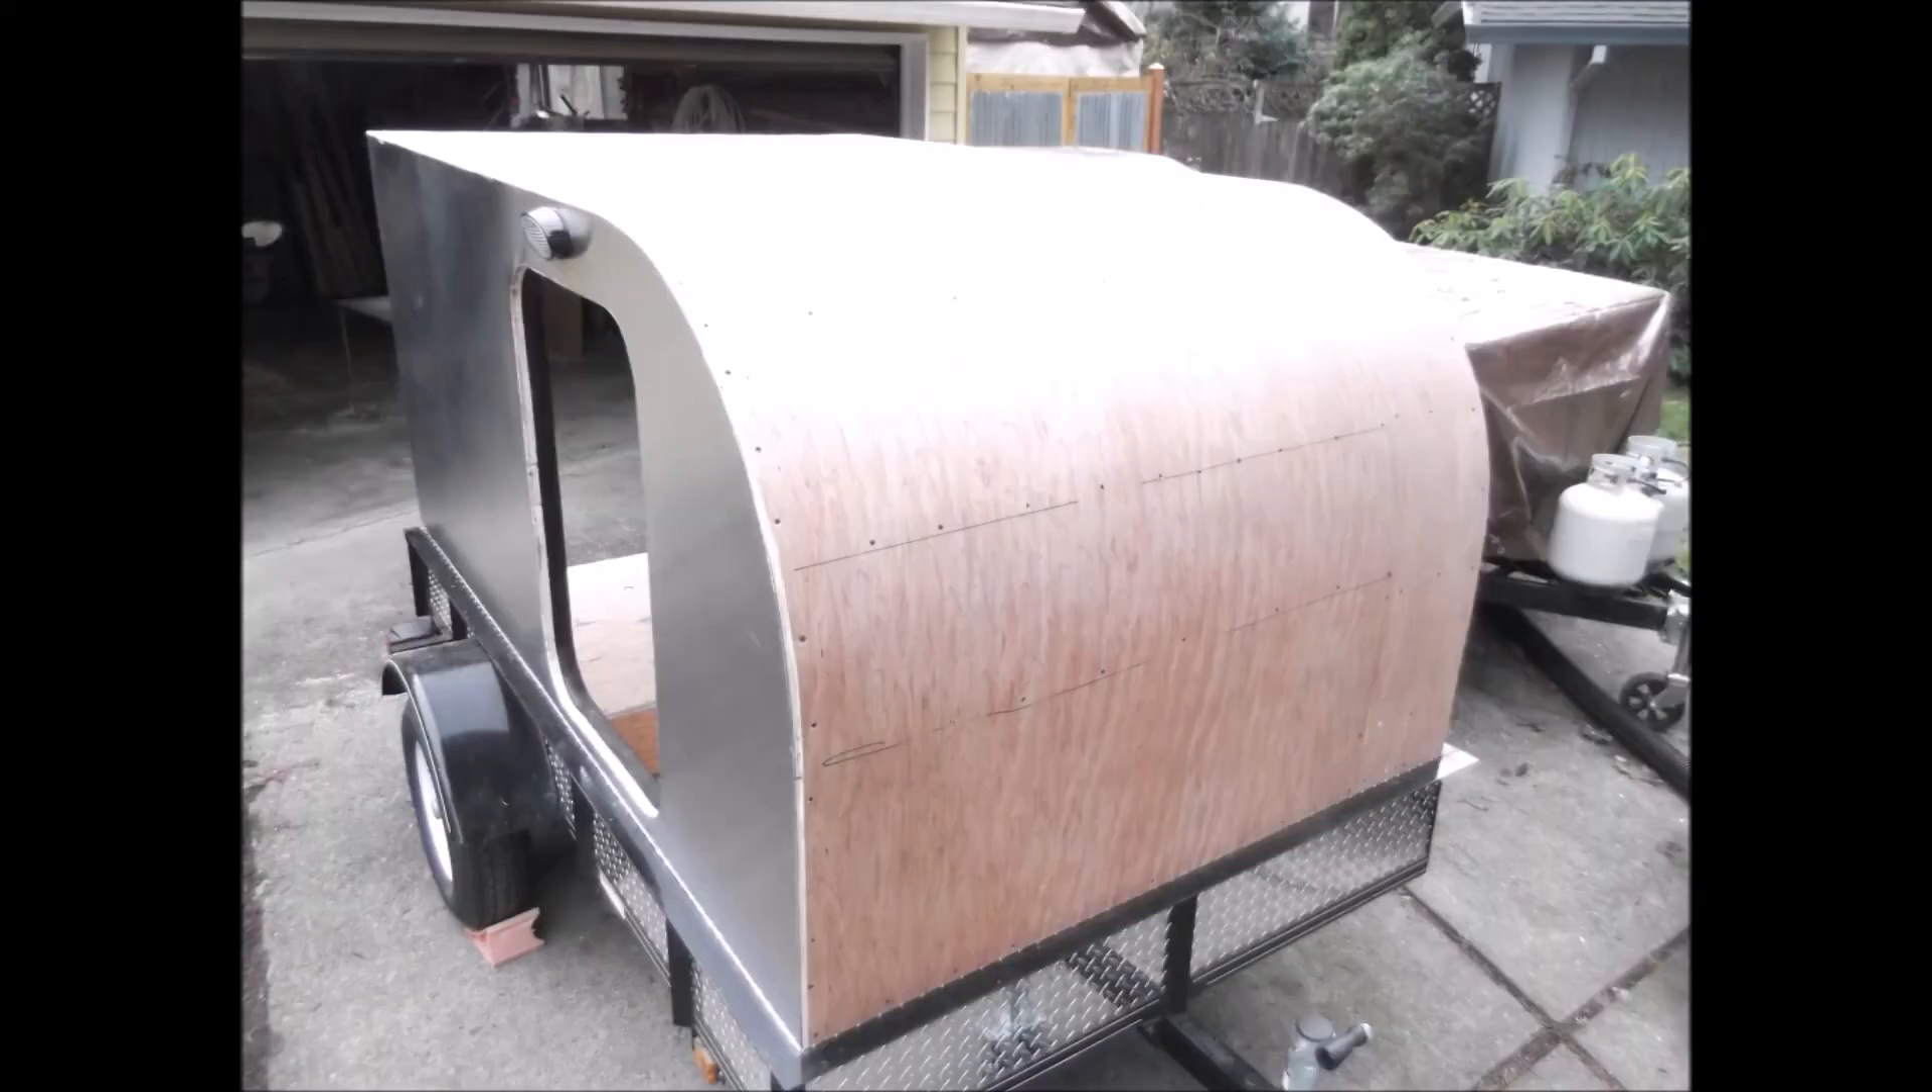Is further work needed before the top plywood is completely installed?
No.